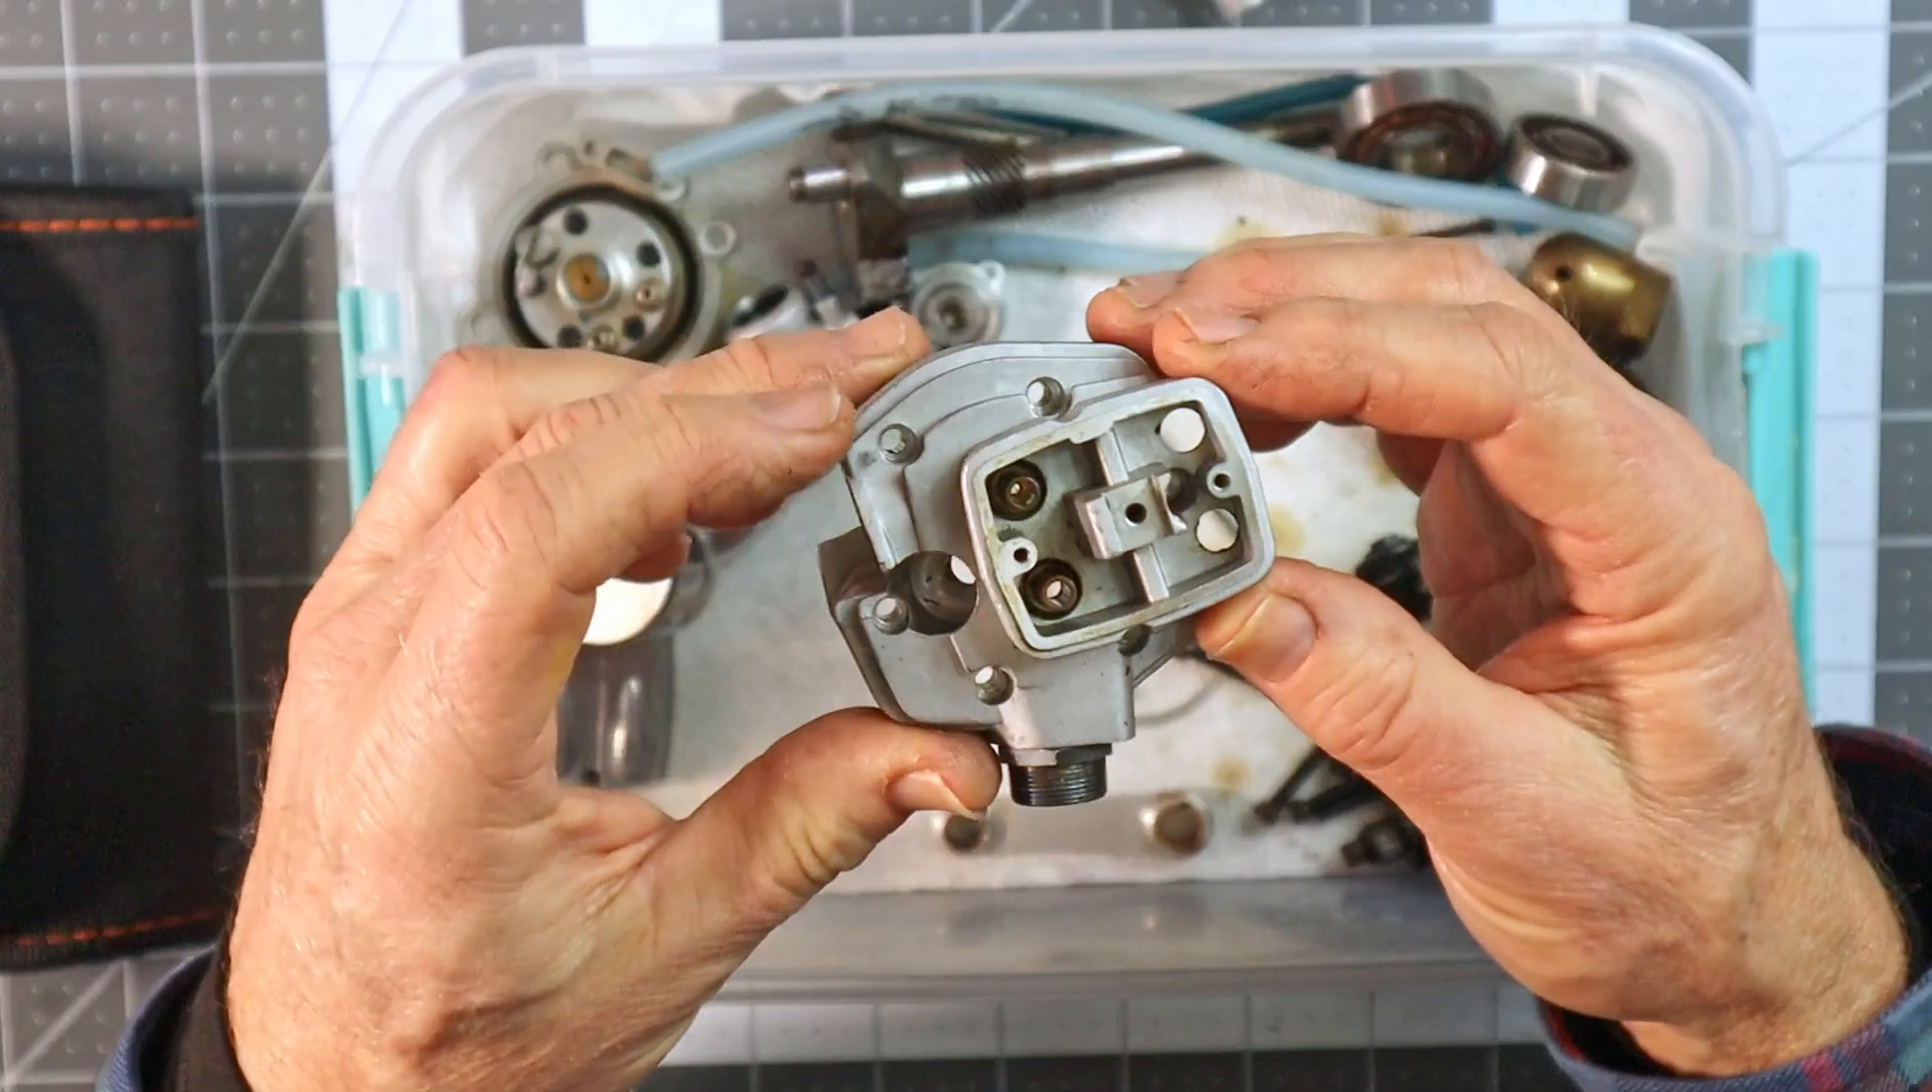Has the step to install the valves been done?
No.